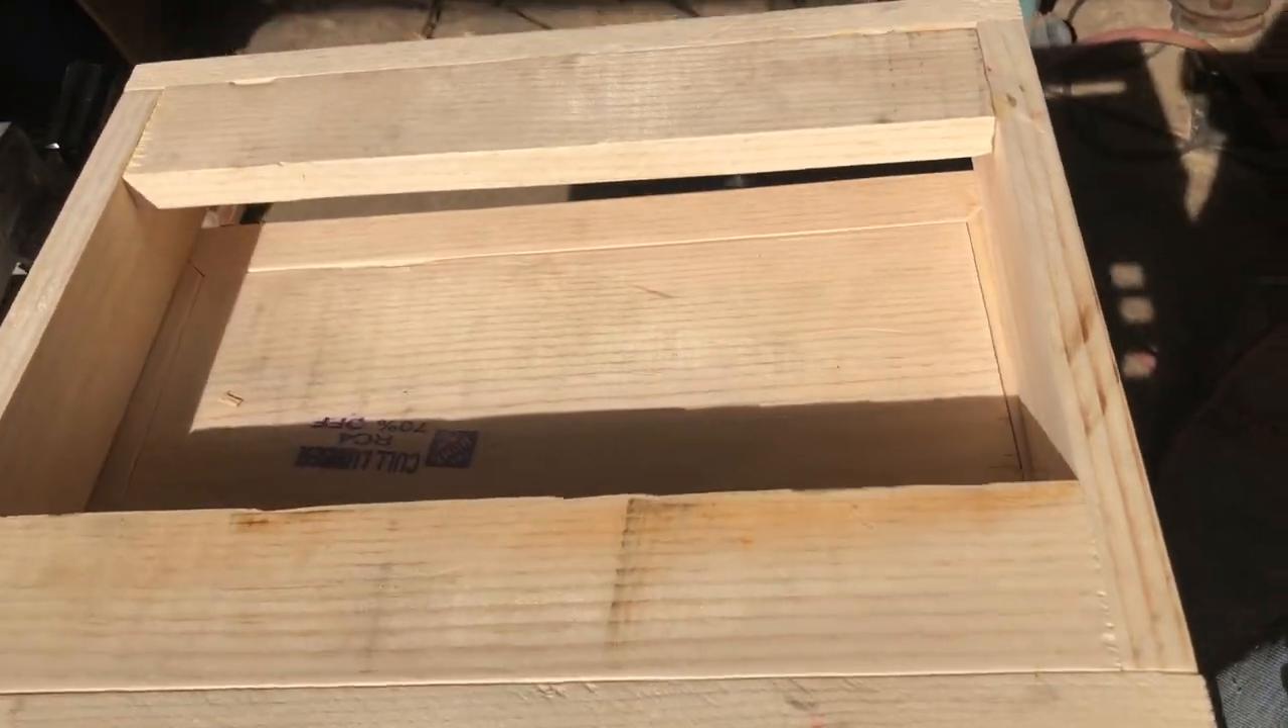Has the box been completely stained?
No.